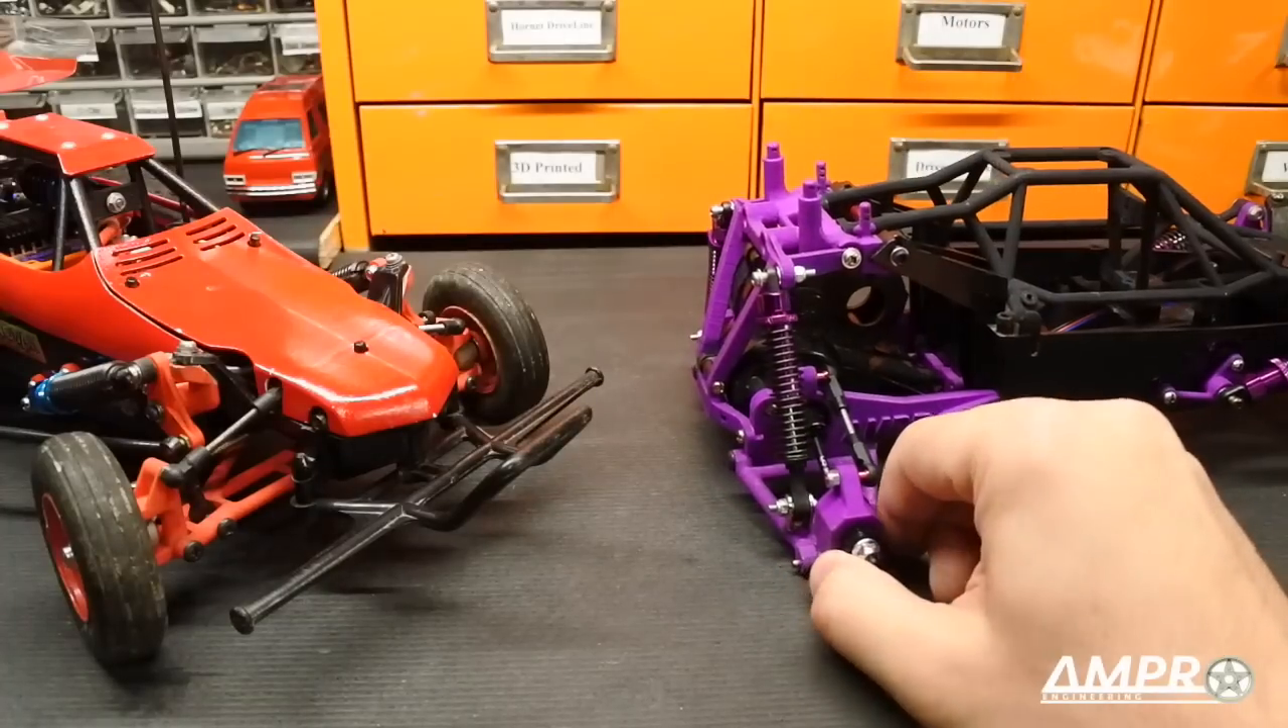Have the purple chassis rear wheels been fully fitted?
No.